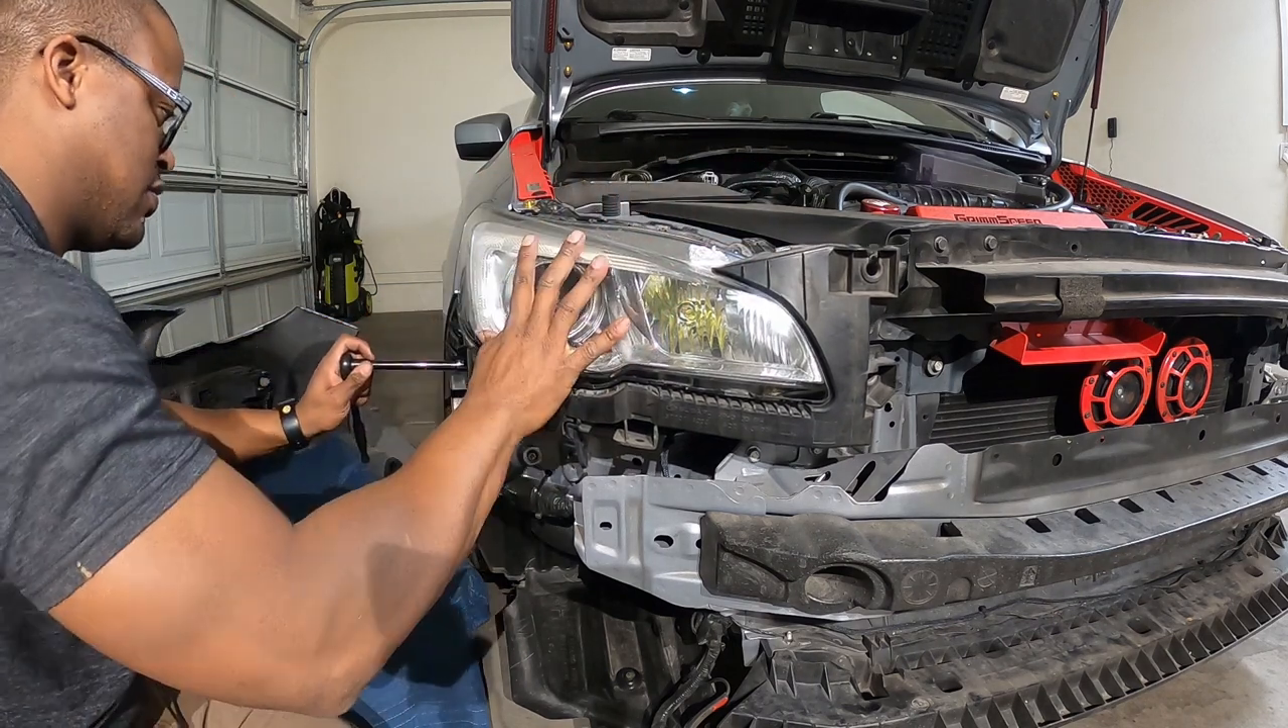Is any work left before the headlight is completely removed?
Yes.